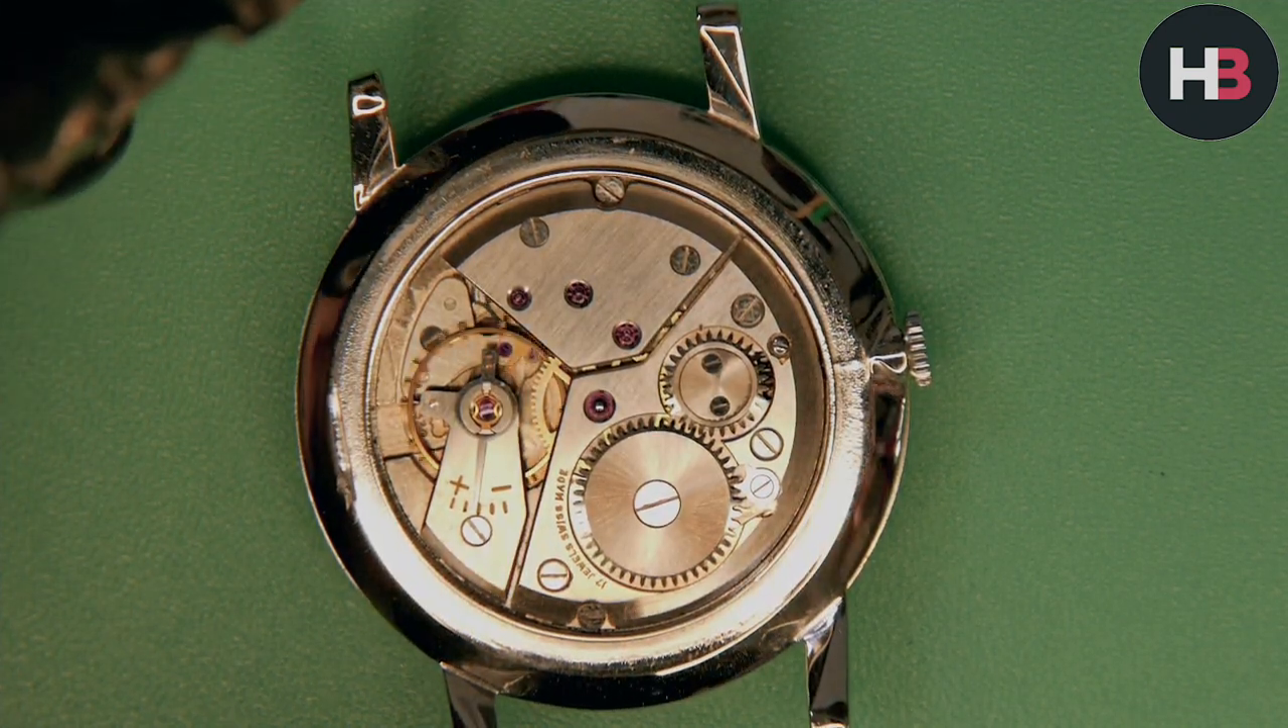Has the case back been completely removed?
Yes.